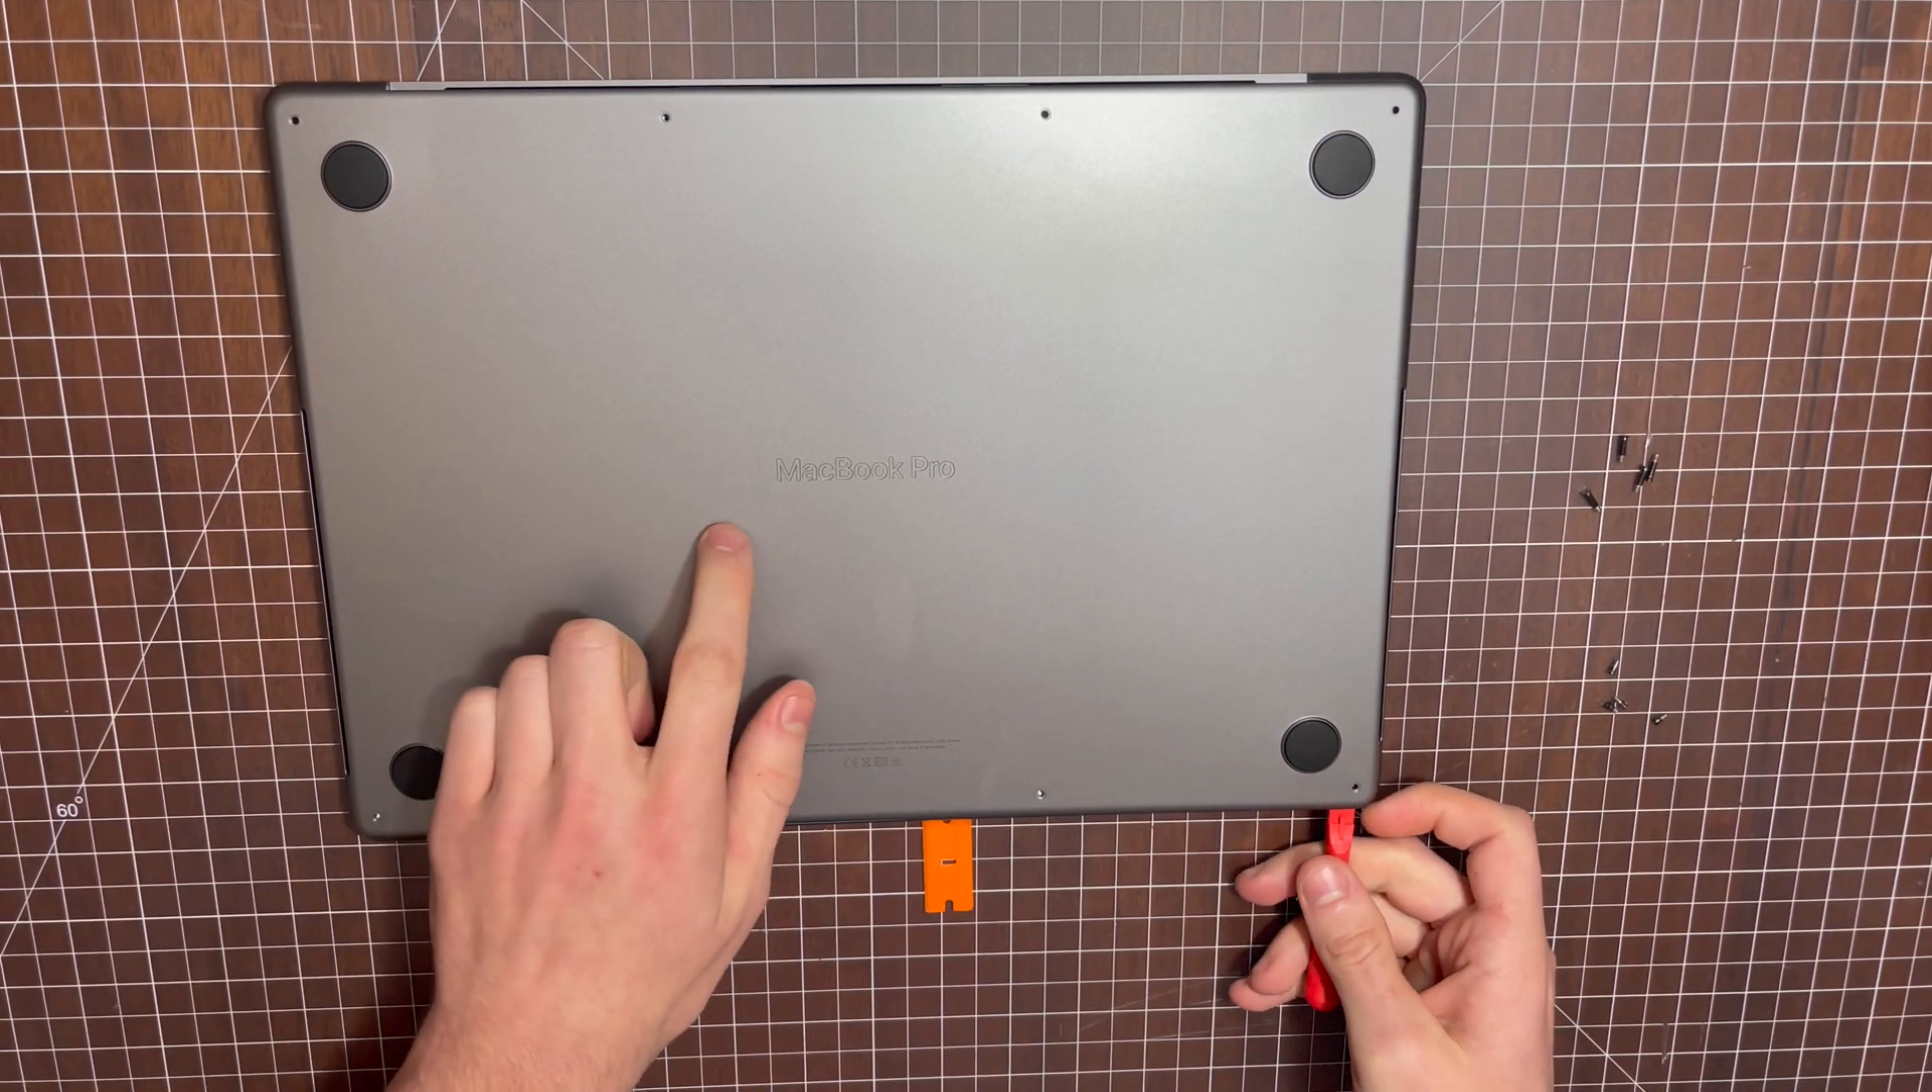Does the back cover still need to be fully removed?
Yes.